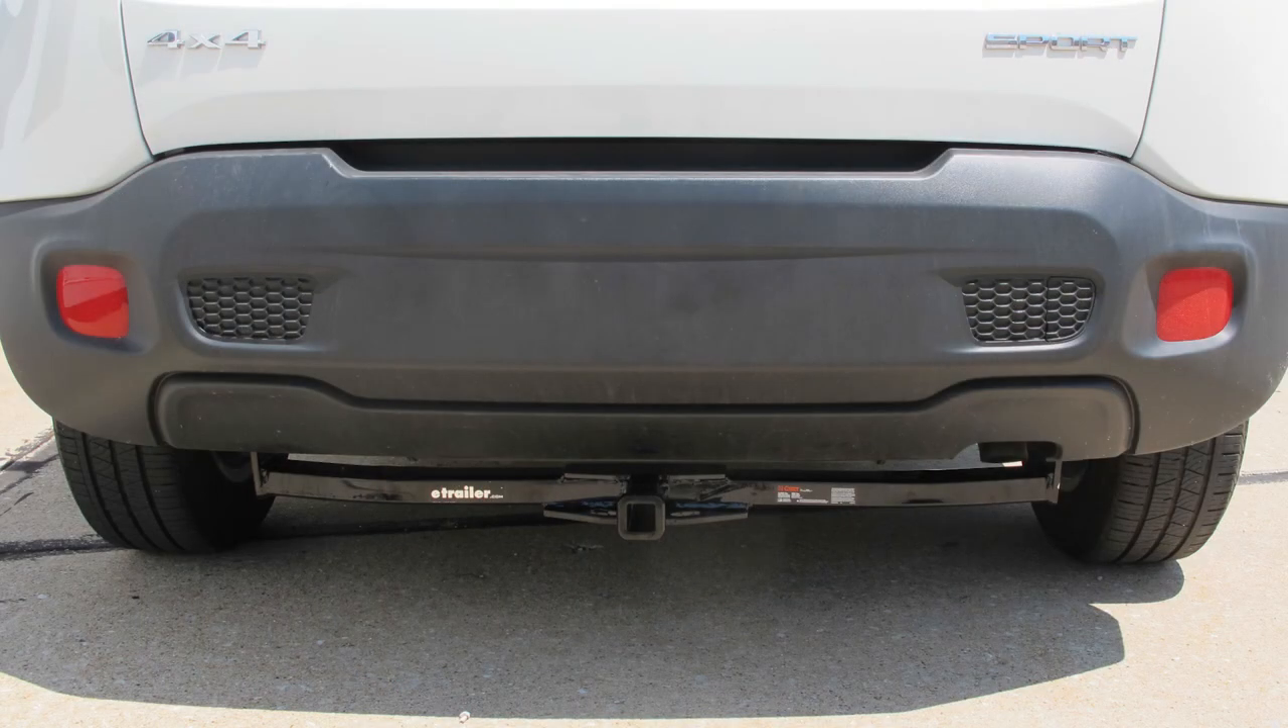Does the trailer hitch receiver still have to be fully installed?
No.